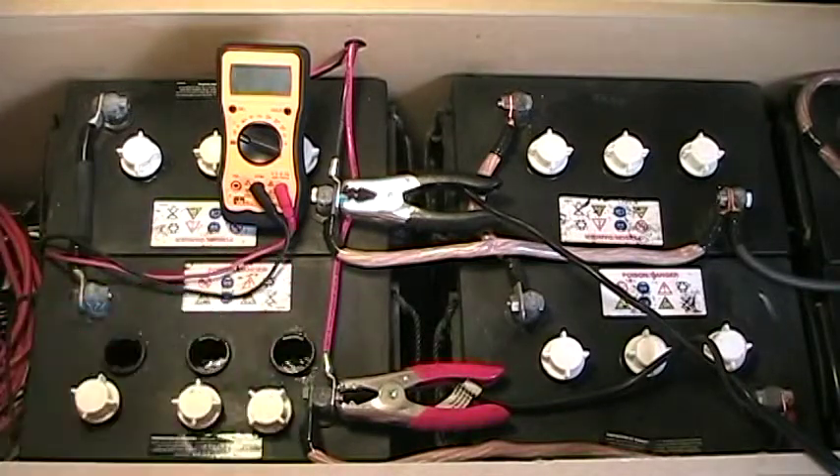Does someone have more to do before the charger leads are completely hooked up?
No.